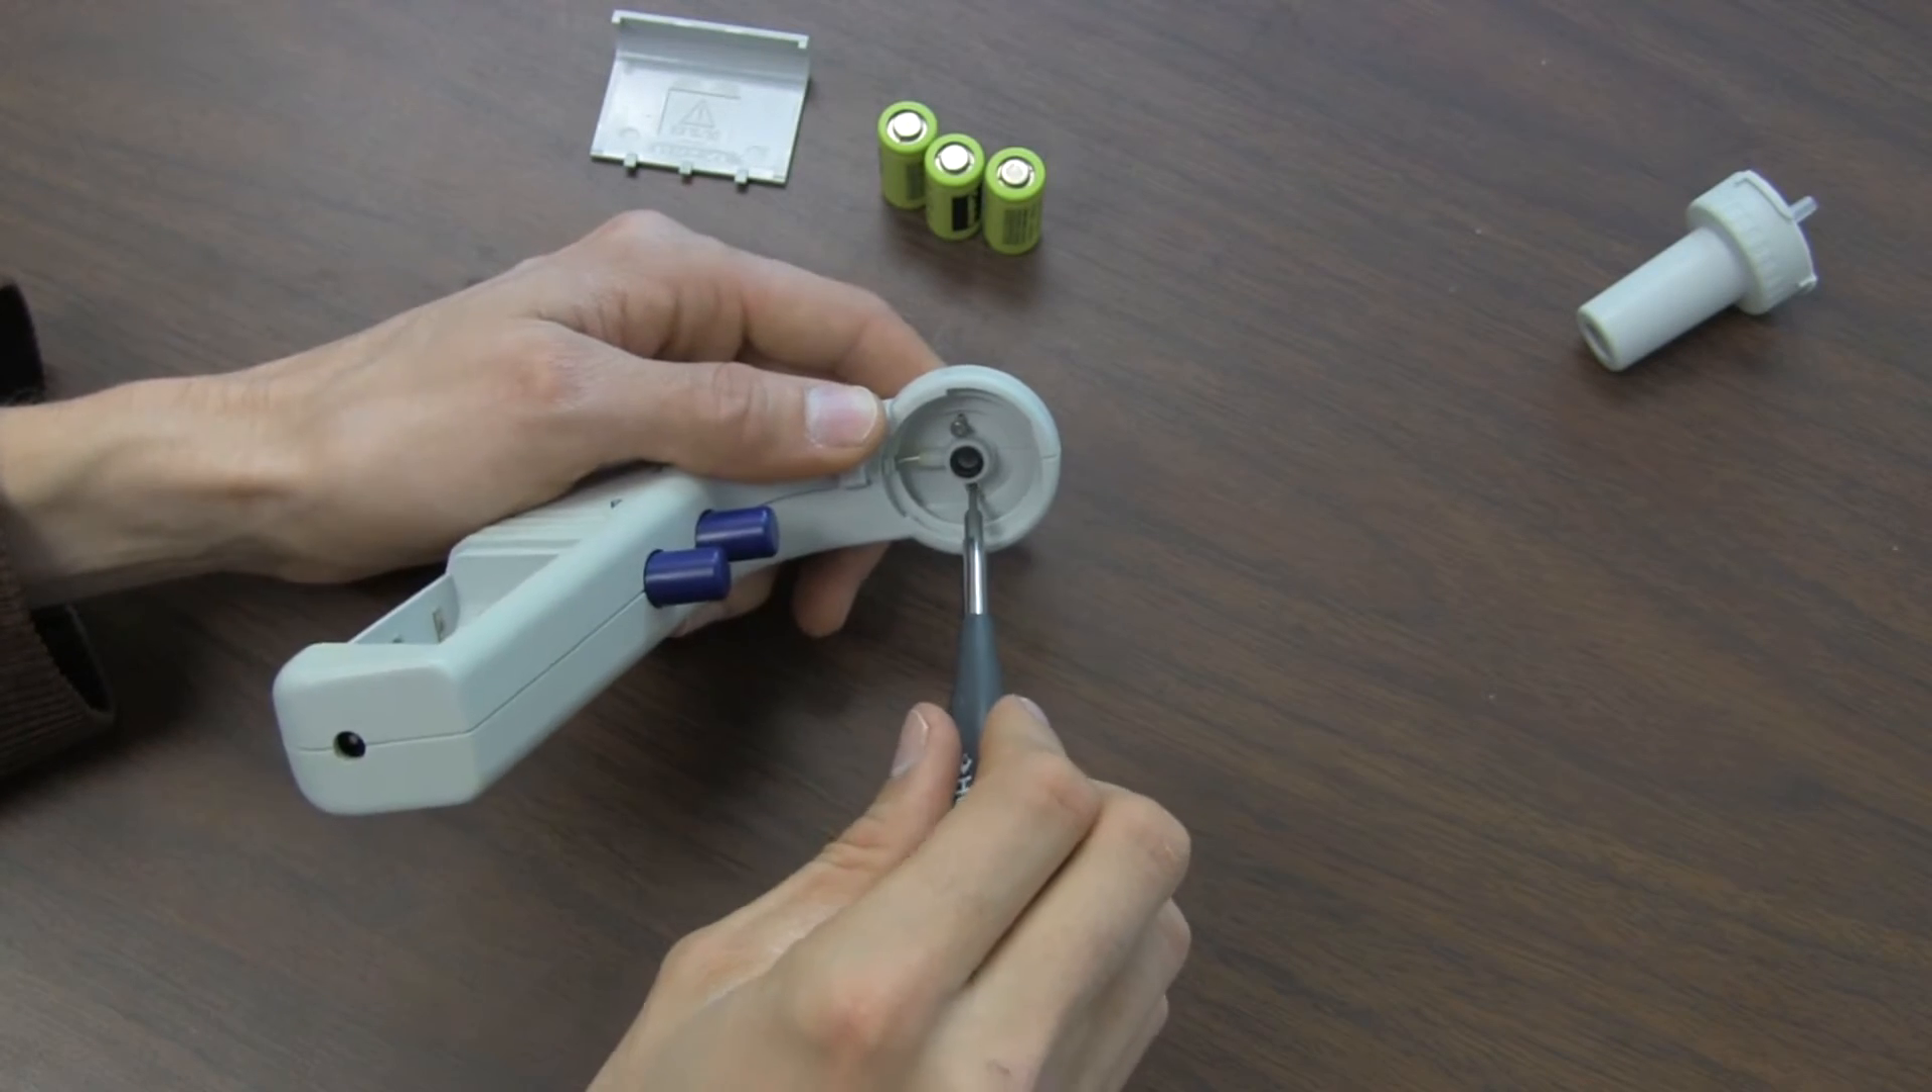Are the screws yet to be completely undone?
Yes.